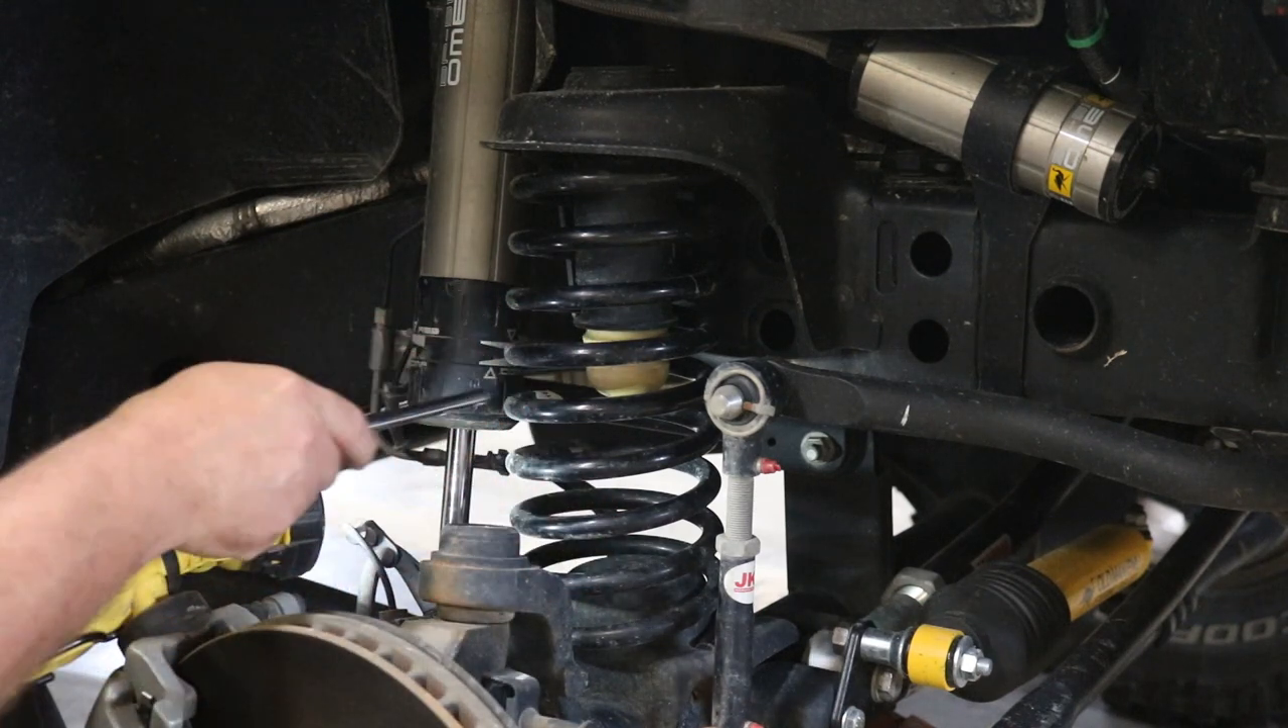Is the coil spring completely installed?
Yes.